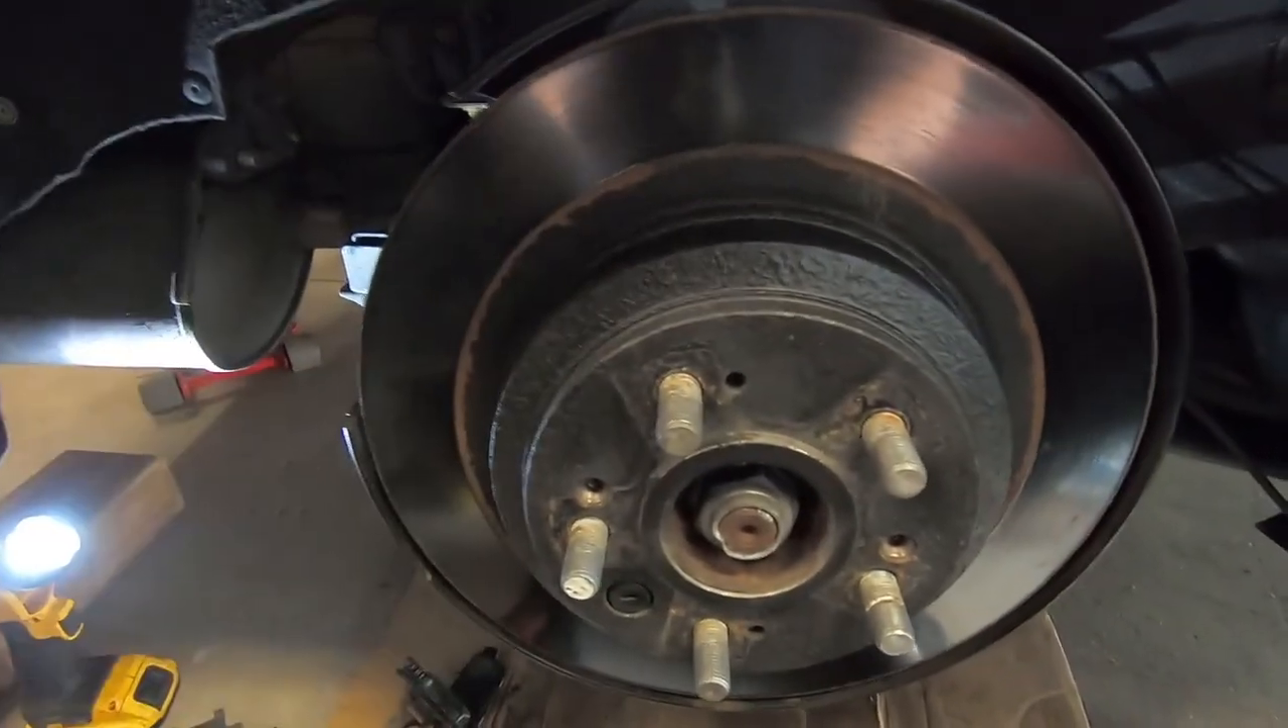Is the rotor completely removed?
No.